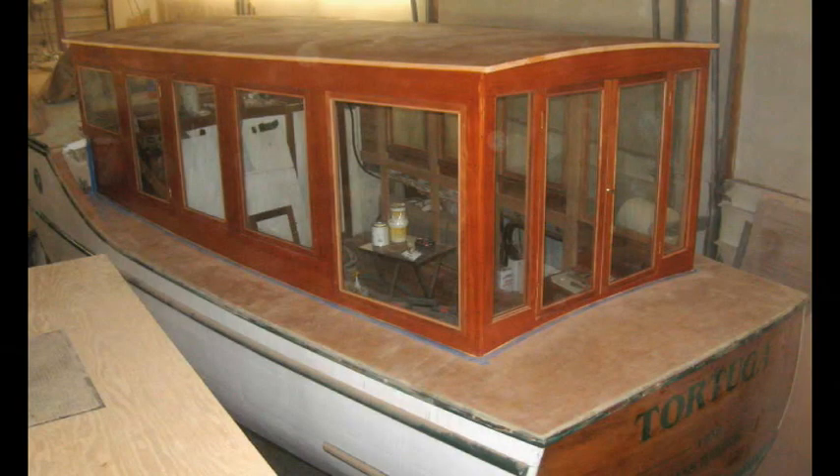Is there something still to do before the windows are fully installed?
No.